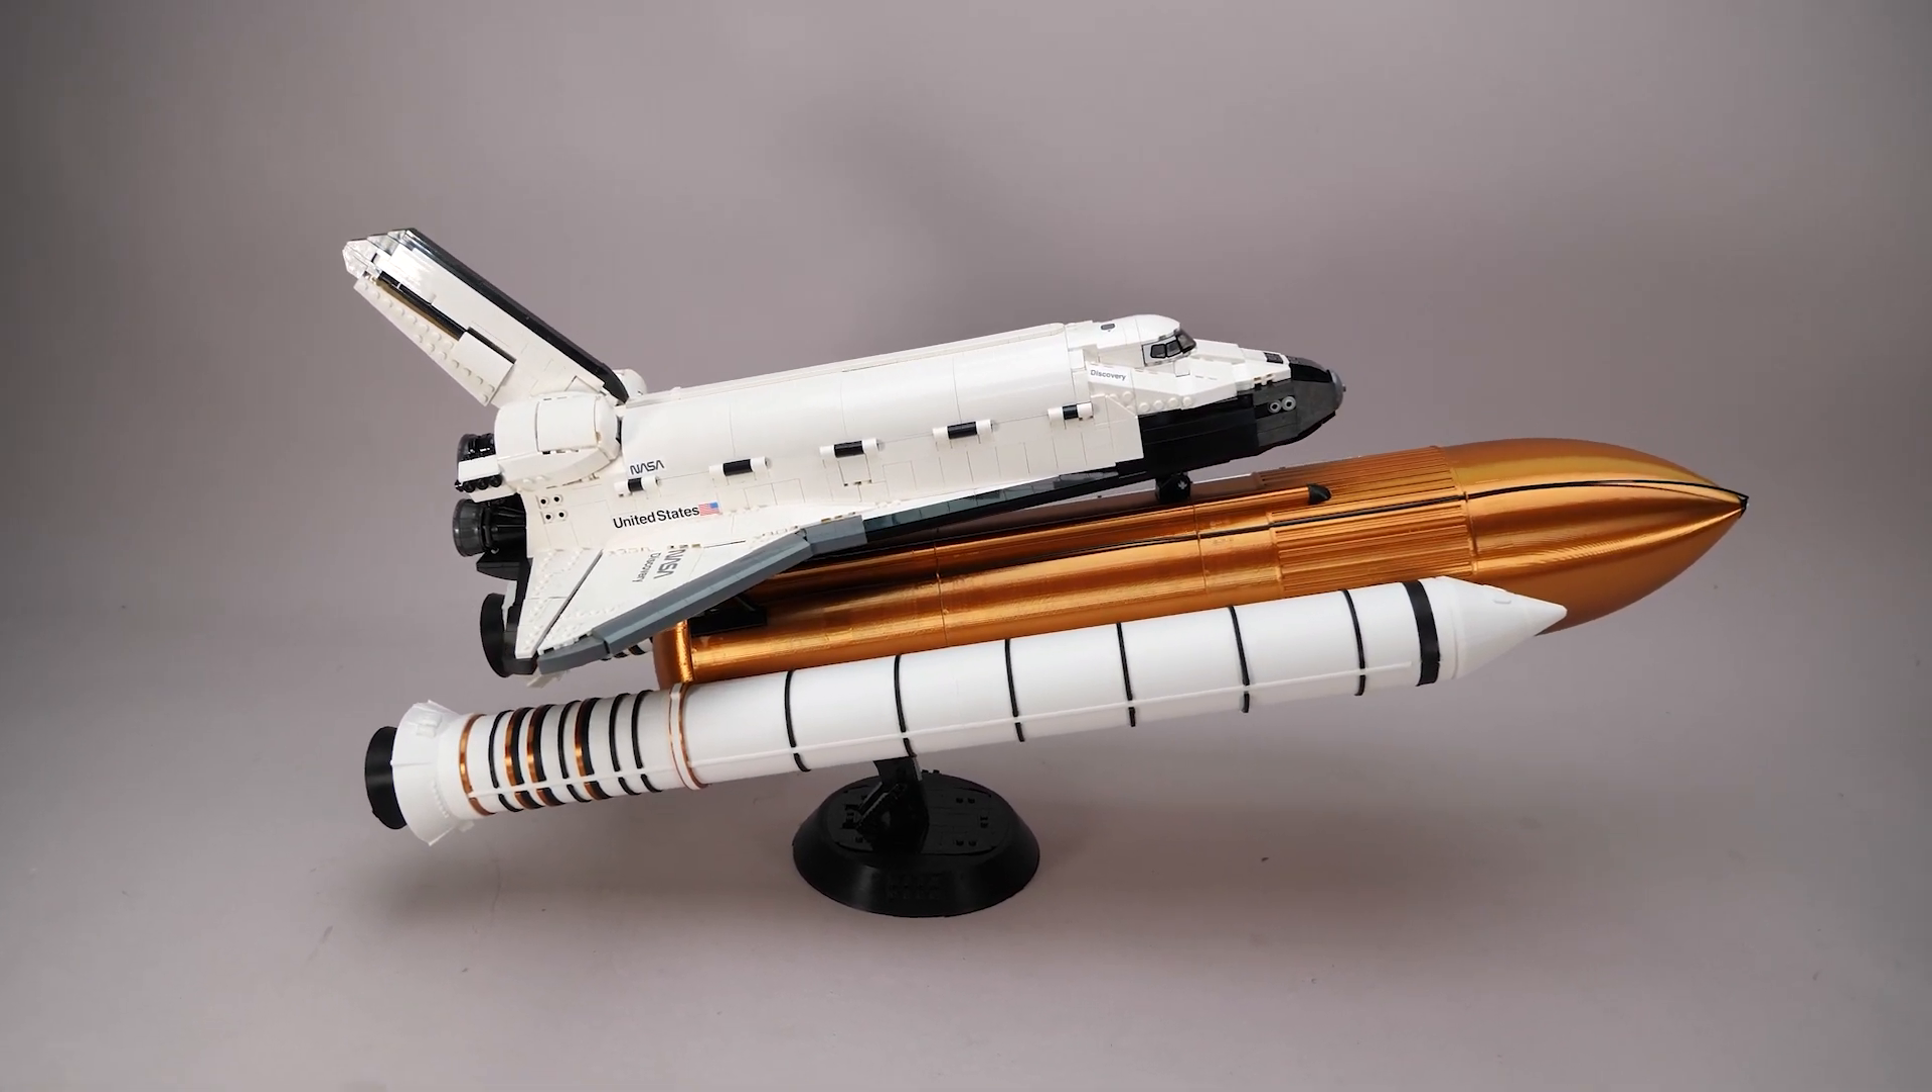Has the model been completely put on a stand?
Yes.